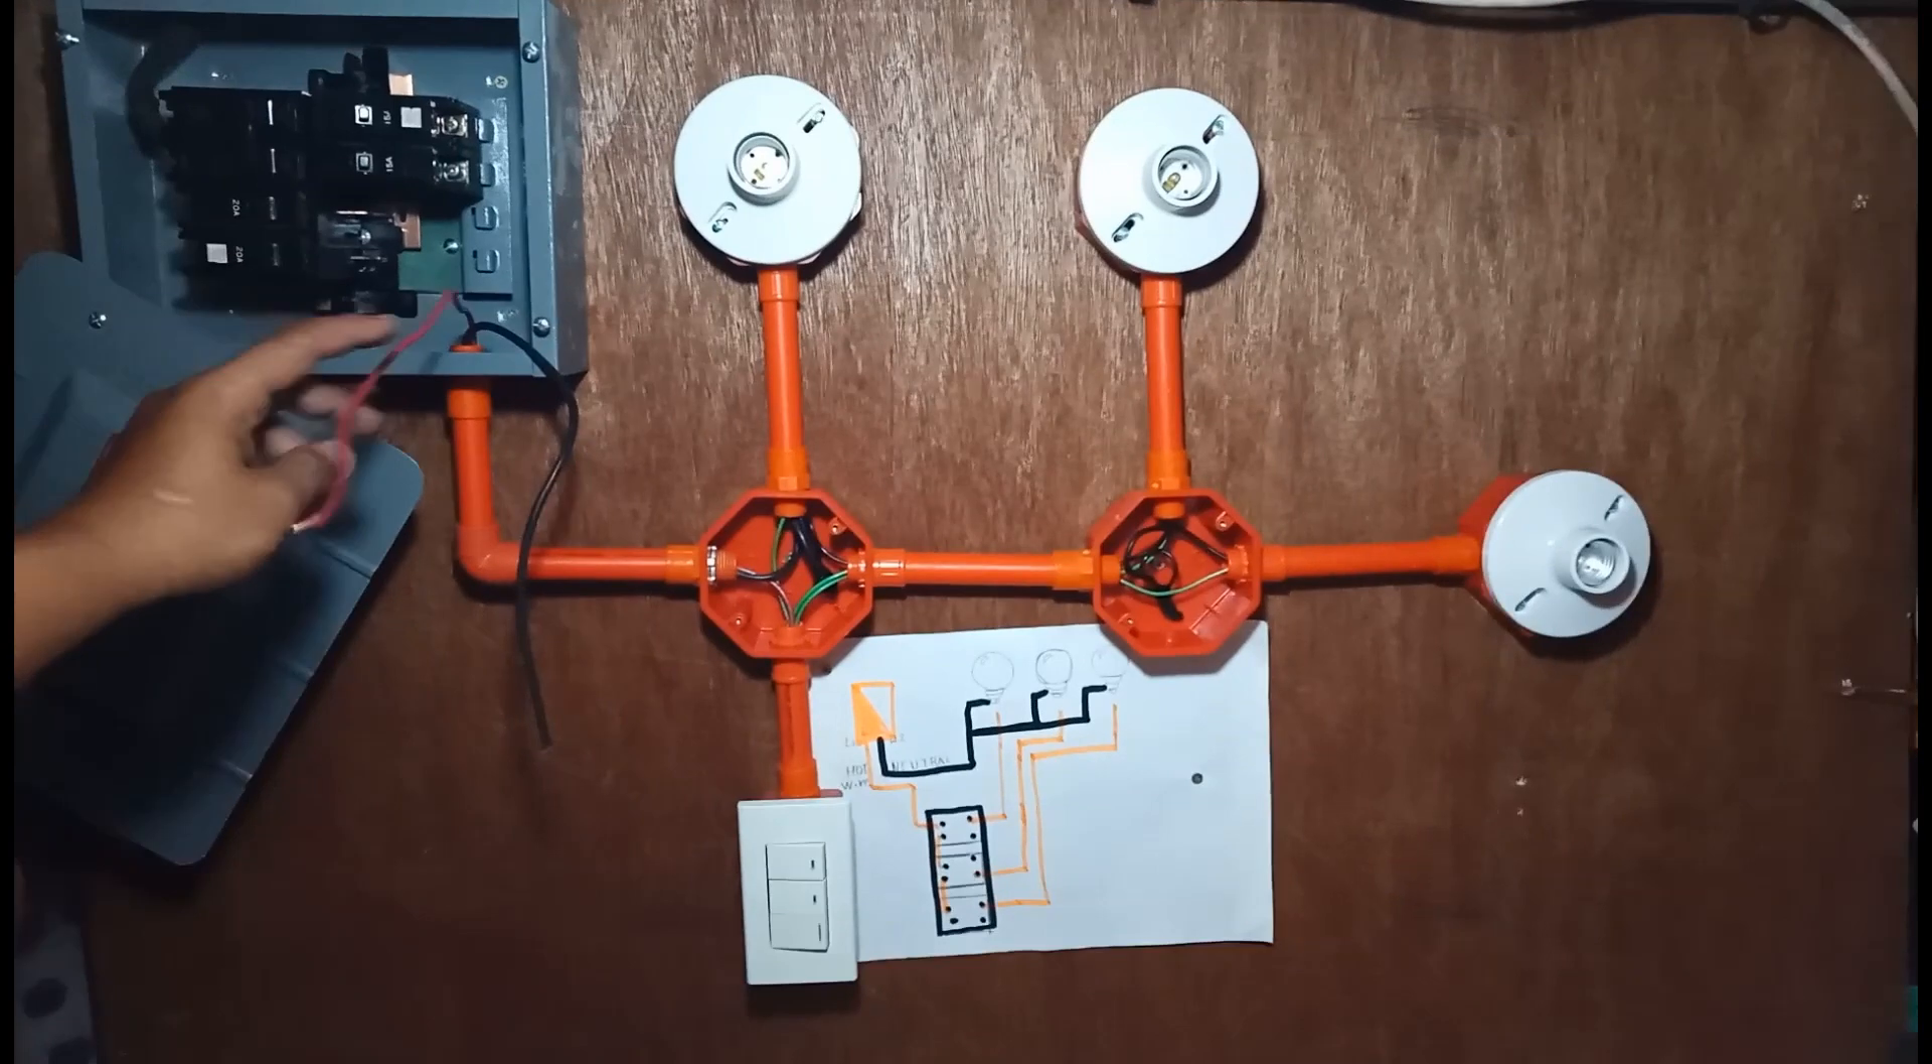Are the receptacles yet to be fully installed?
No.